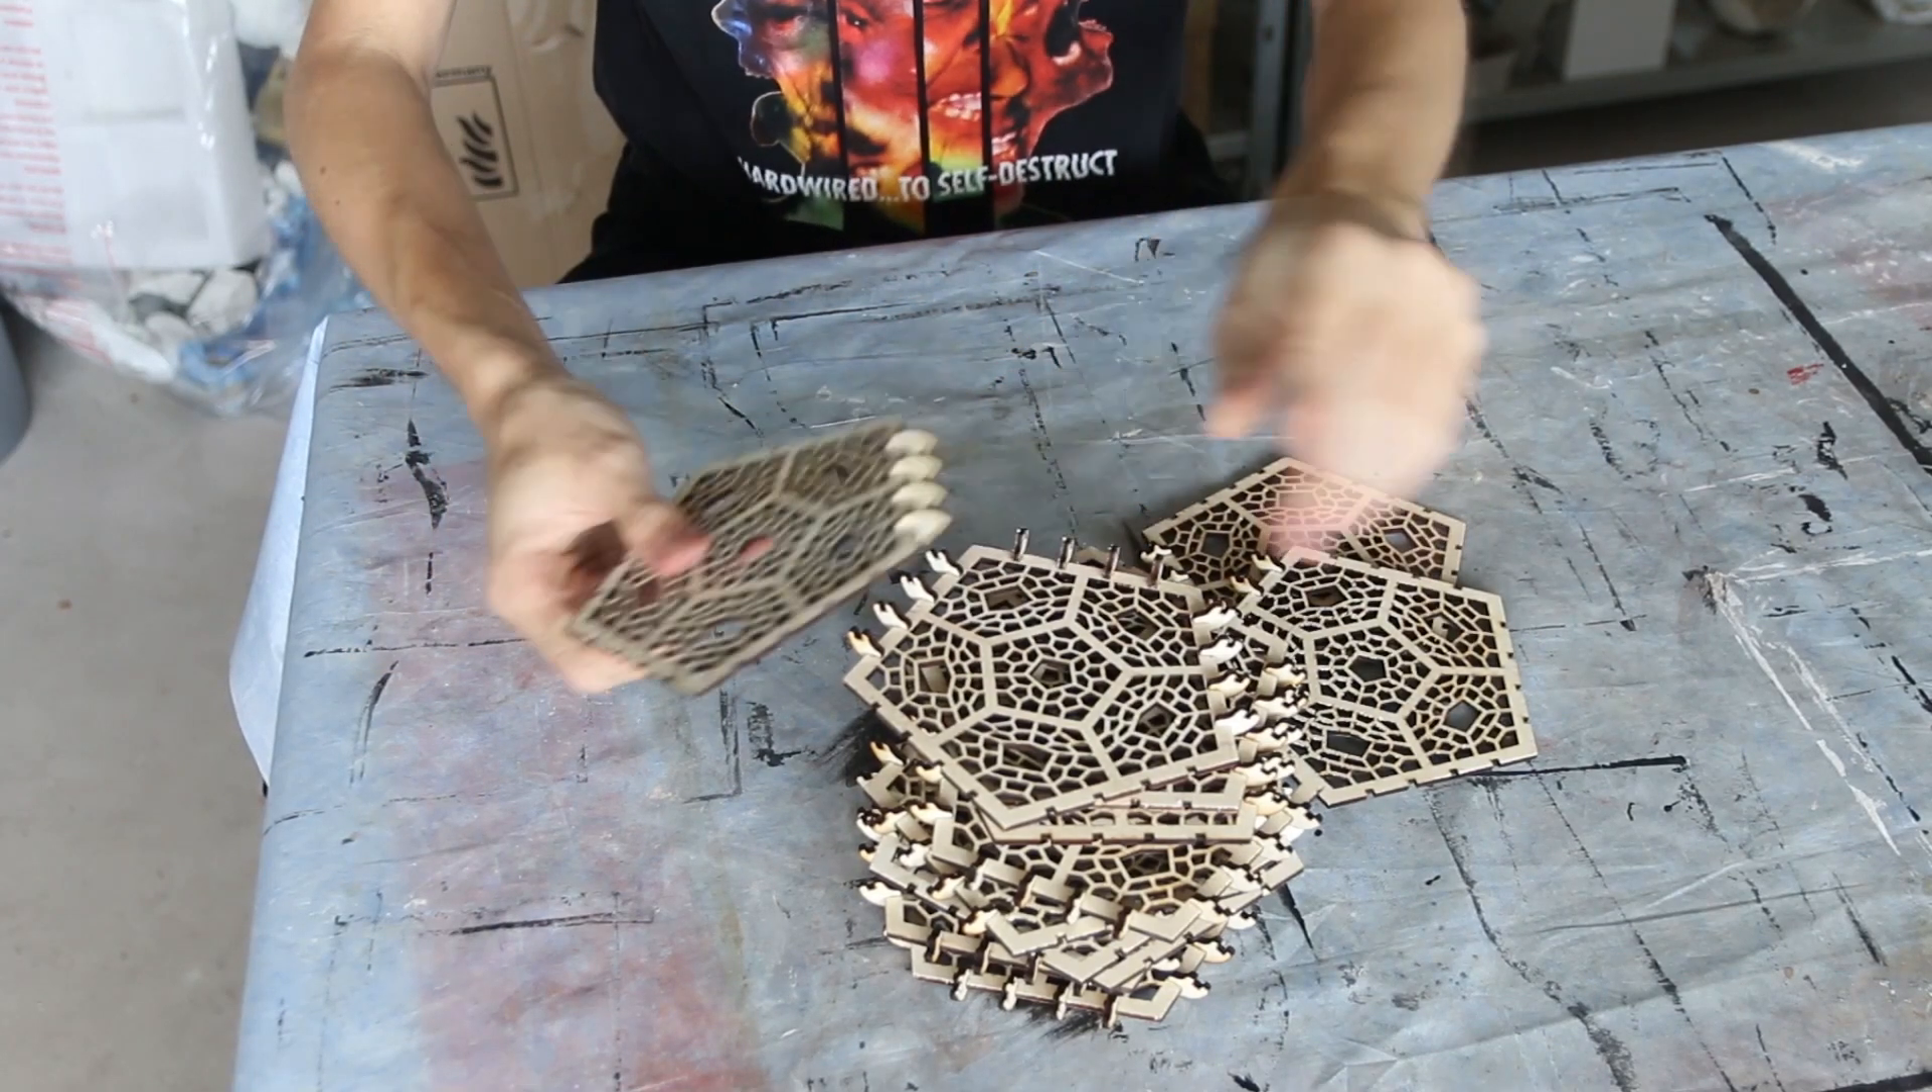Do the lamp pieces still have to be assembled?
Yes.